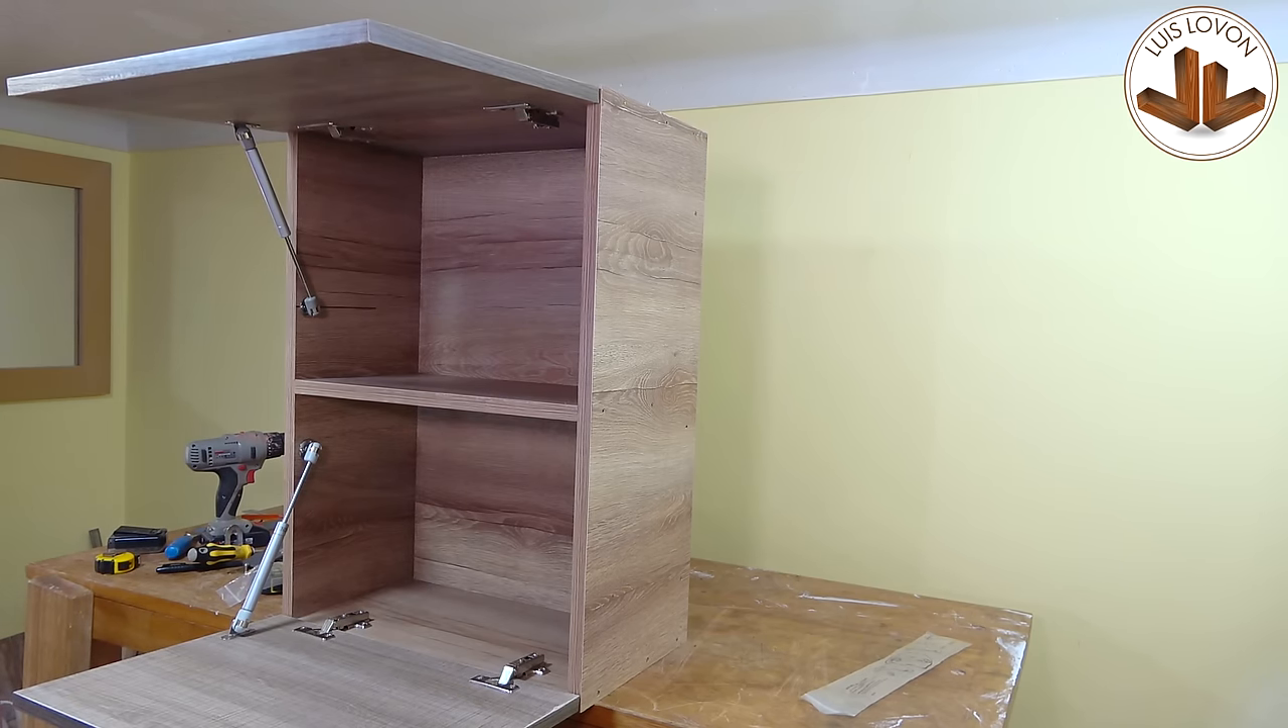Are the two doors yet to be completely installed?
No.